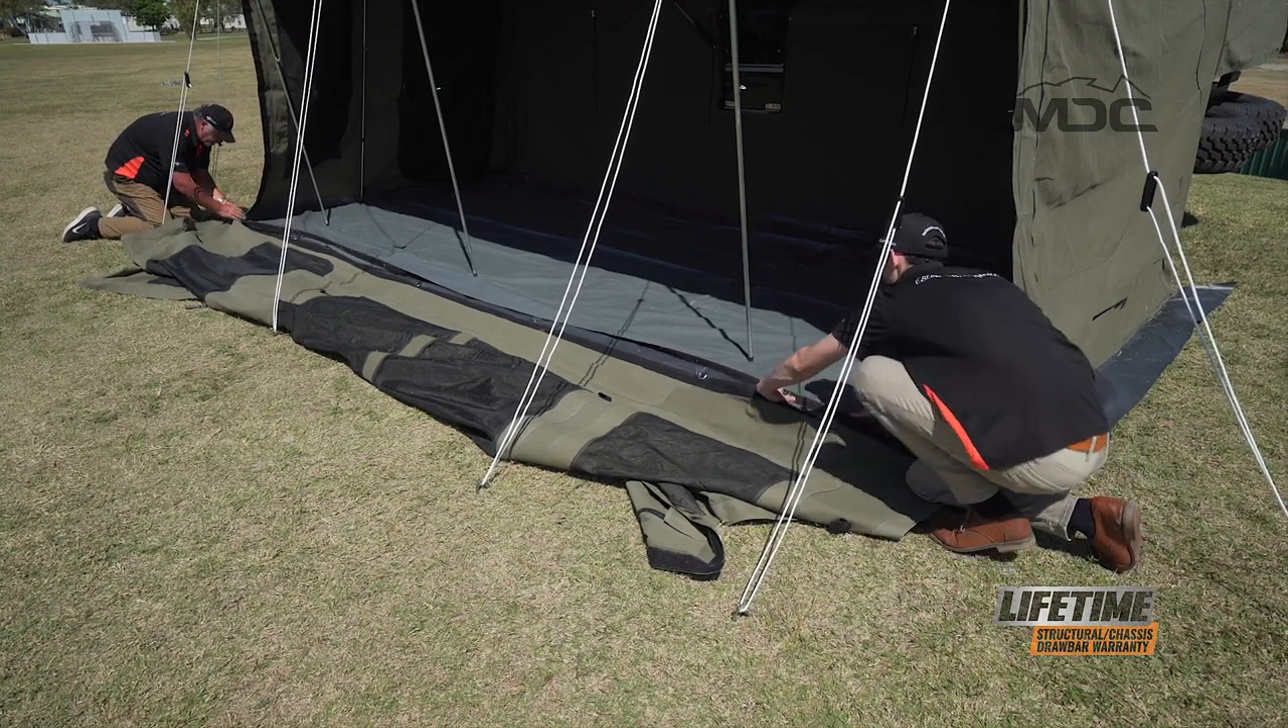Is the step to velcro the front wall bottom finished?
No.